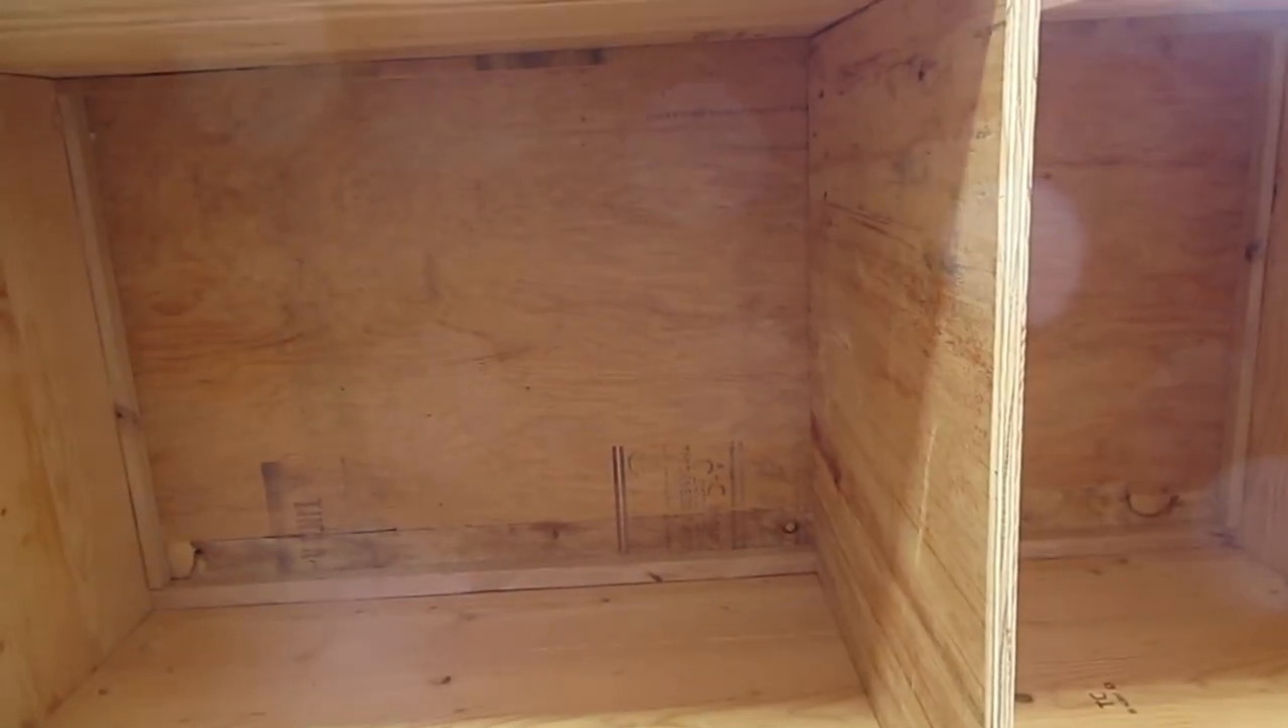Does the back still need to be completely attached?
No.